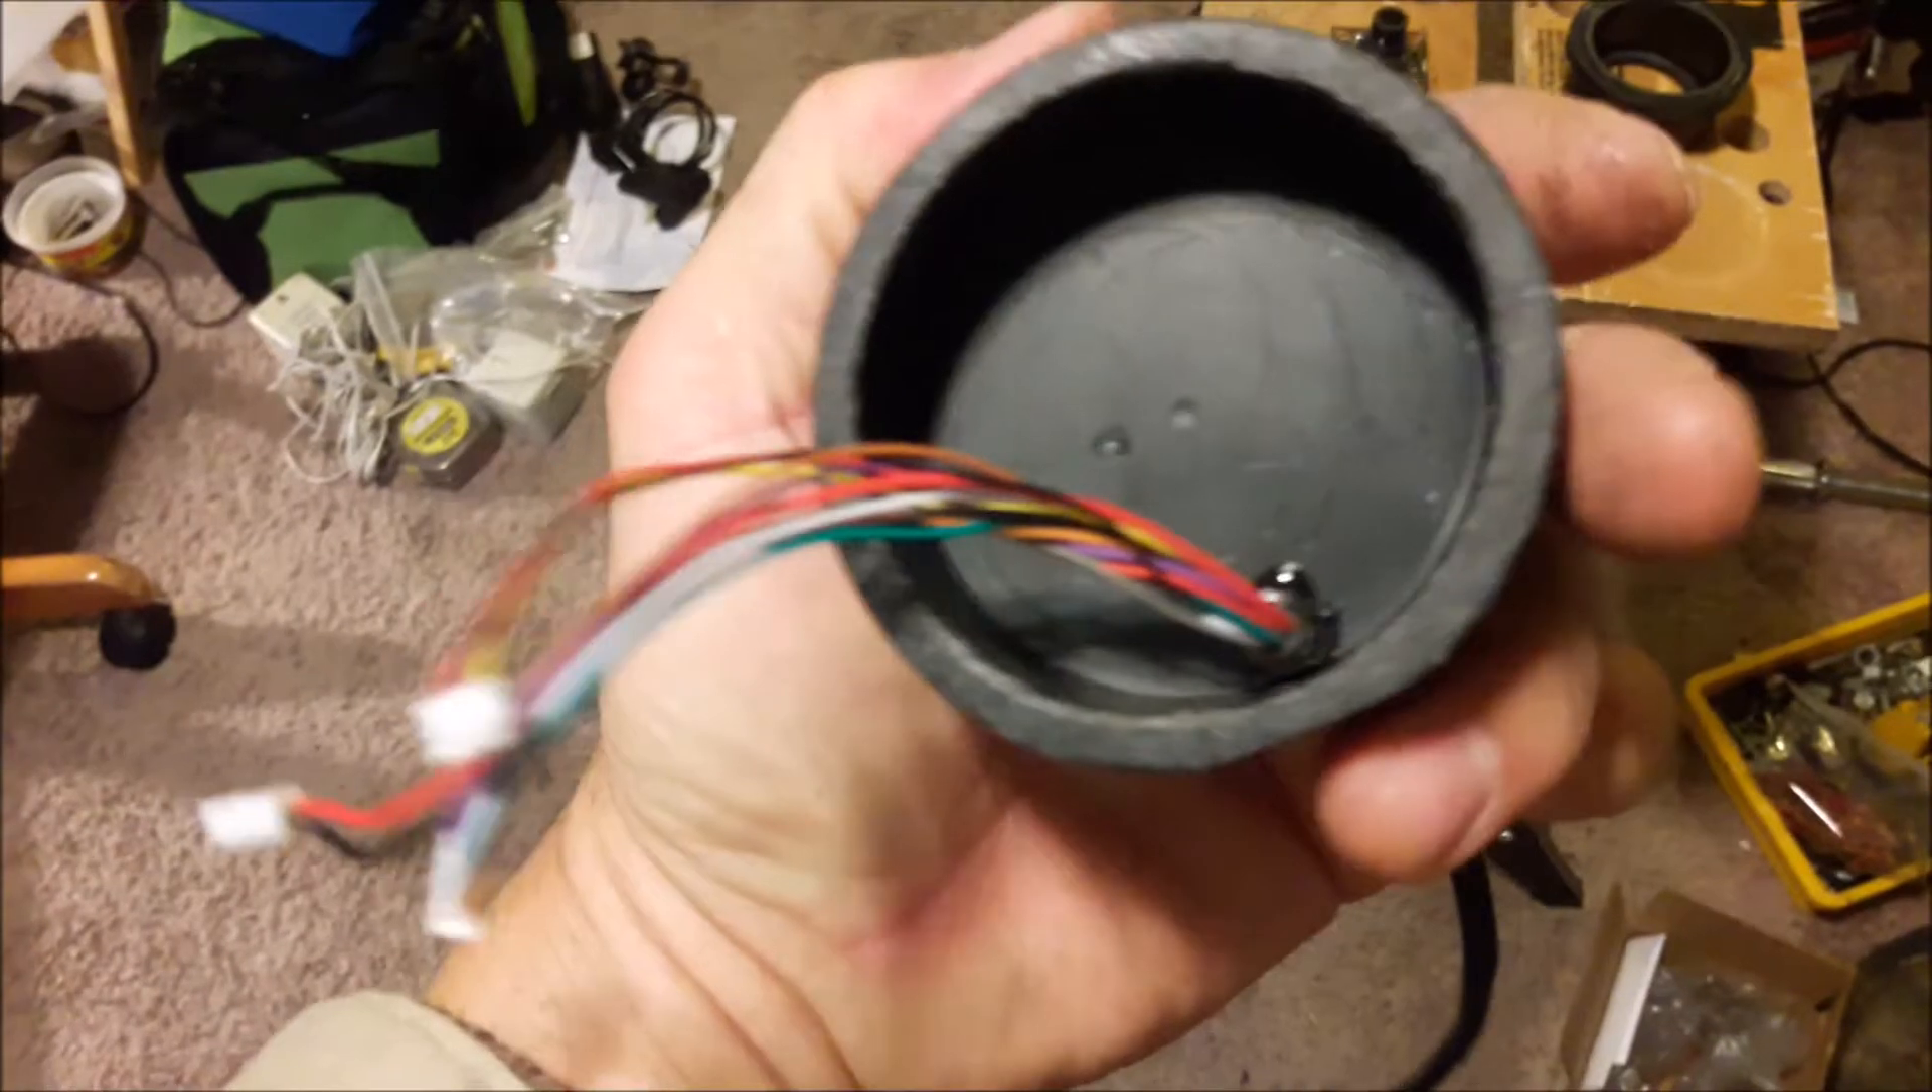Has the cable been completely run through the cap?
Yes.